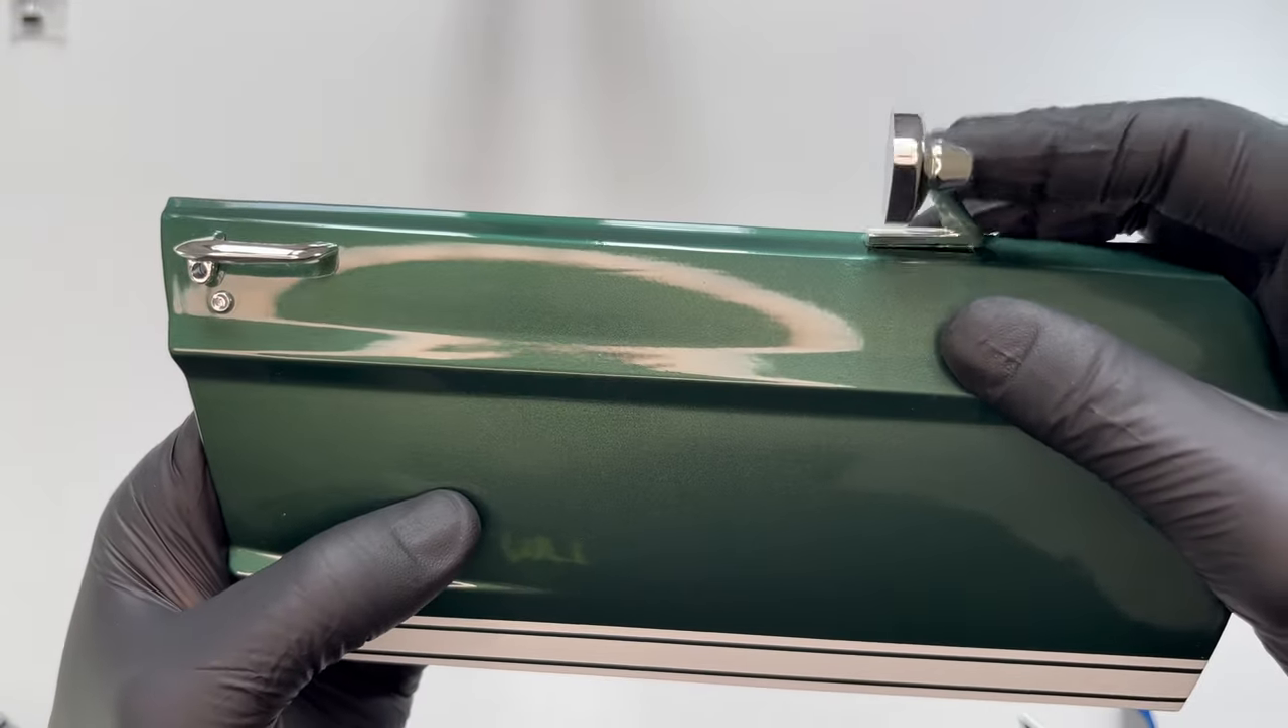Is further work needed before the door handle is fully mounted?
No.